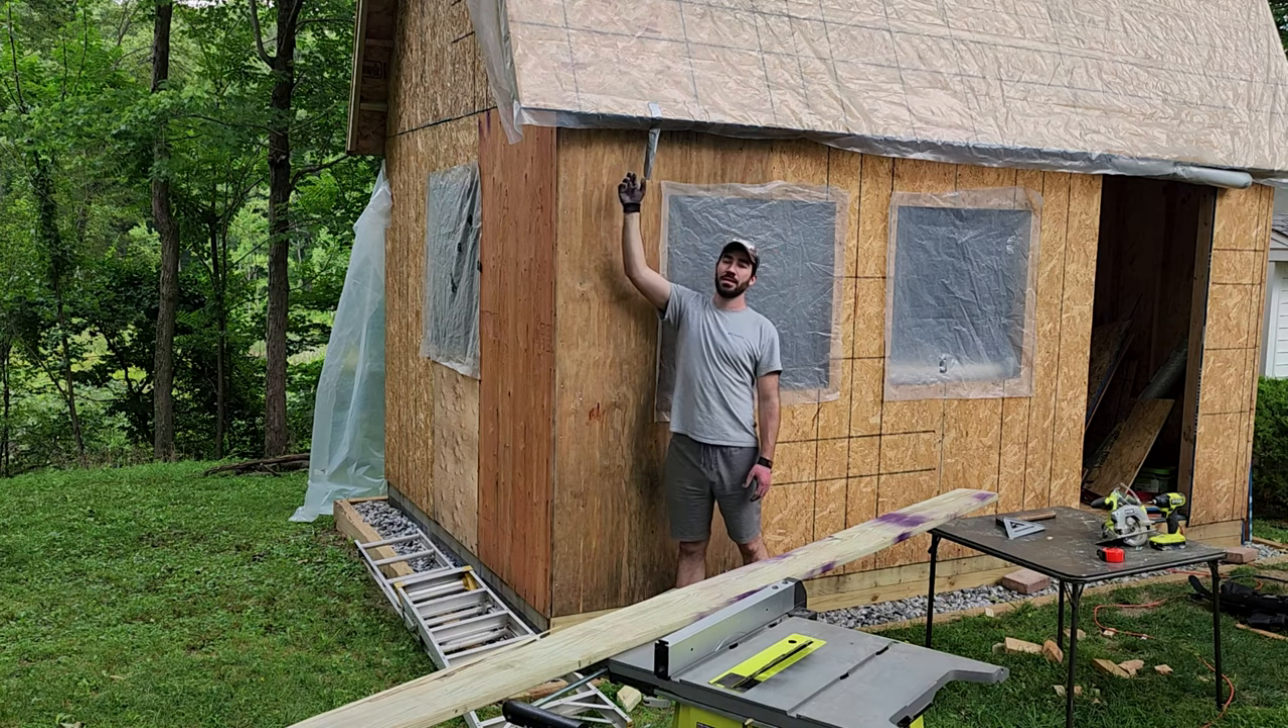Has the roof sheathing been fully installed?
Yes.